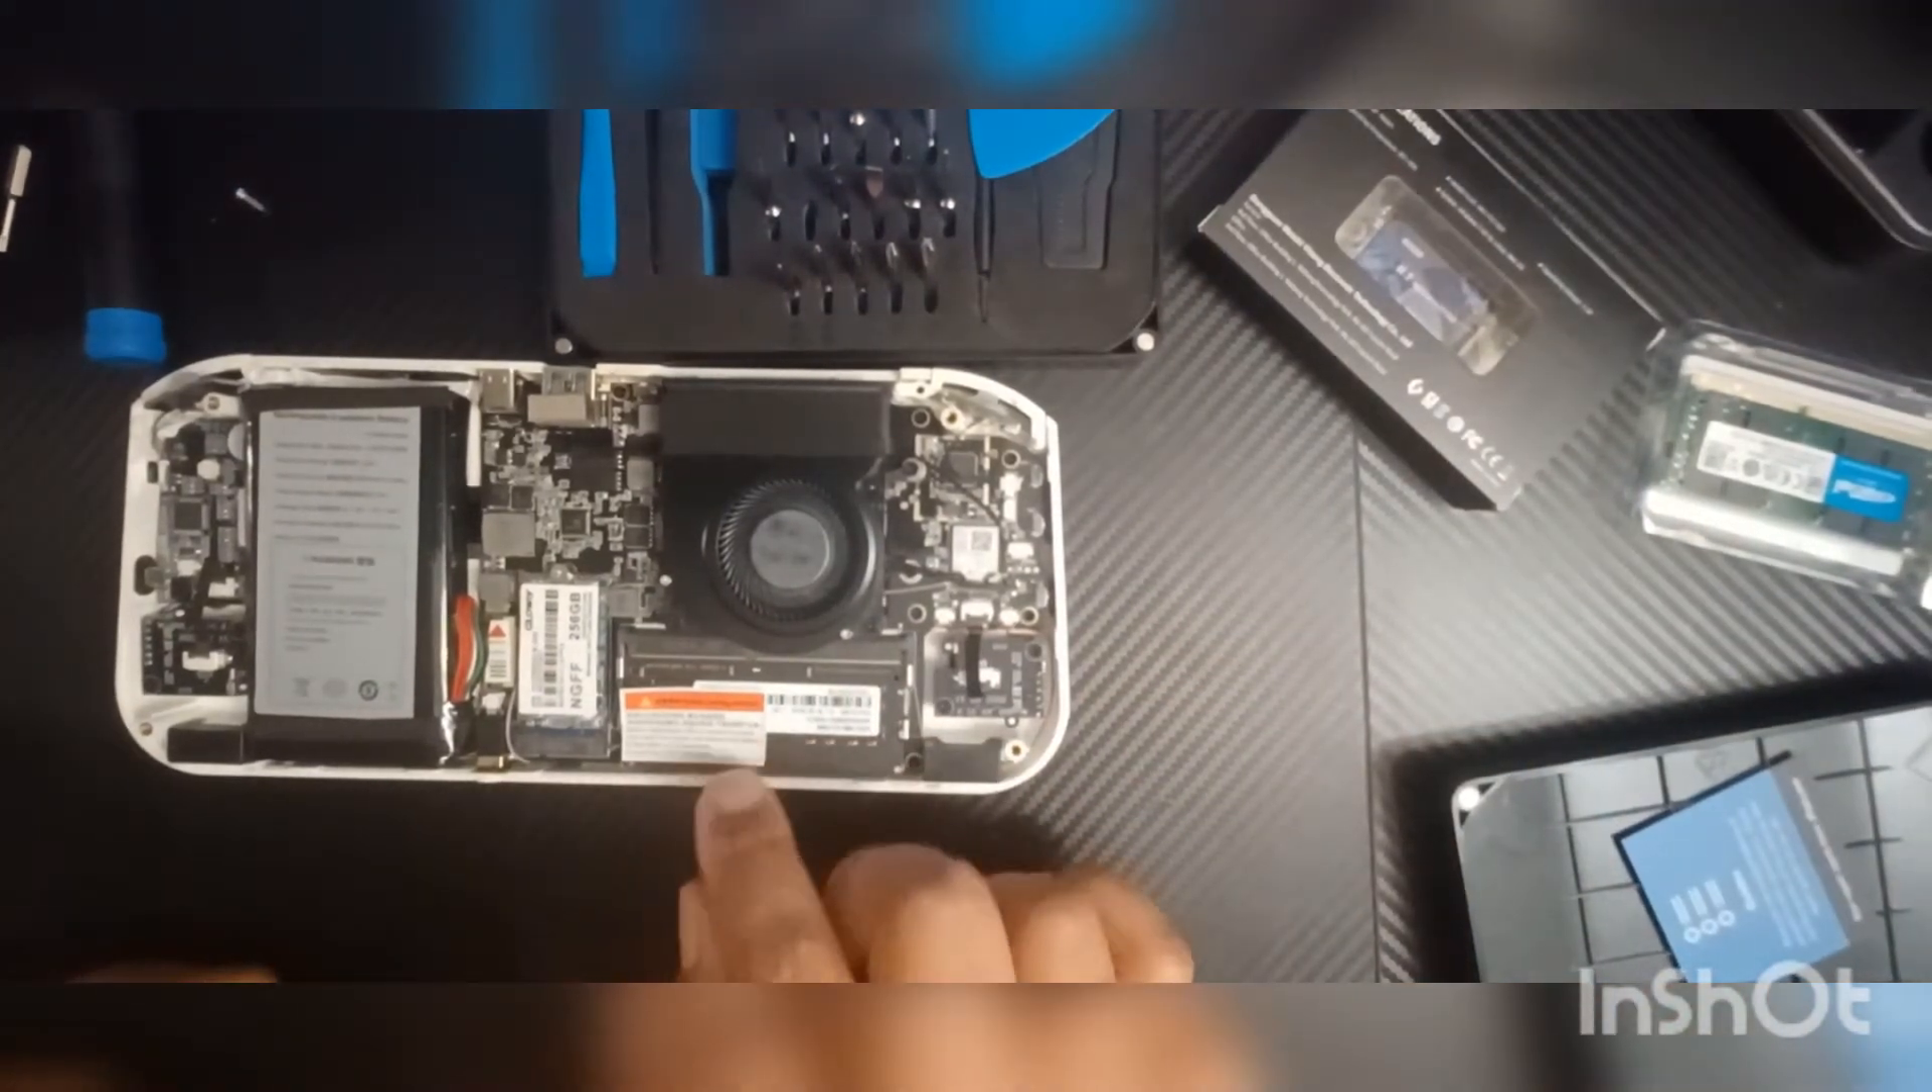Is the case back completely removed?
Yes.